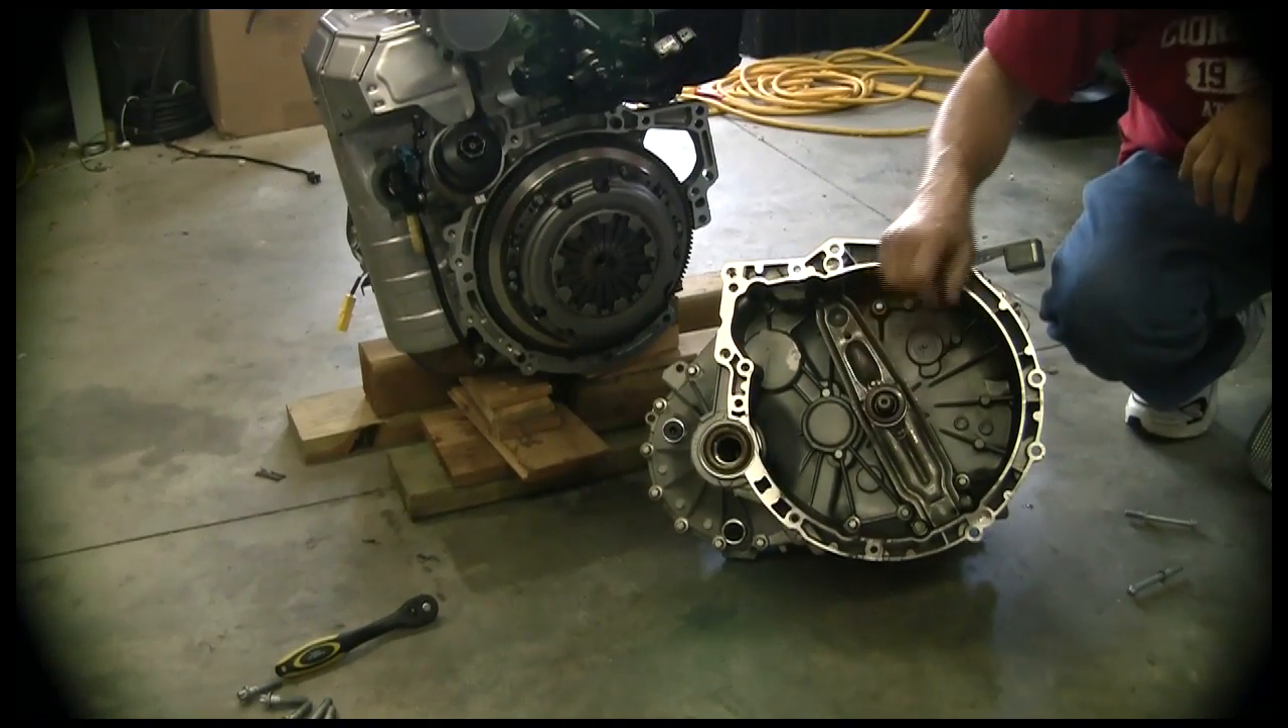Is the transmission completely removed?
Yes.